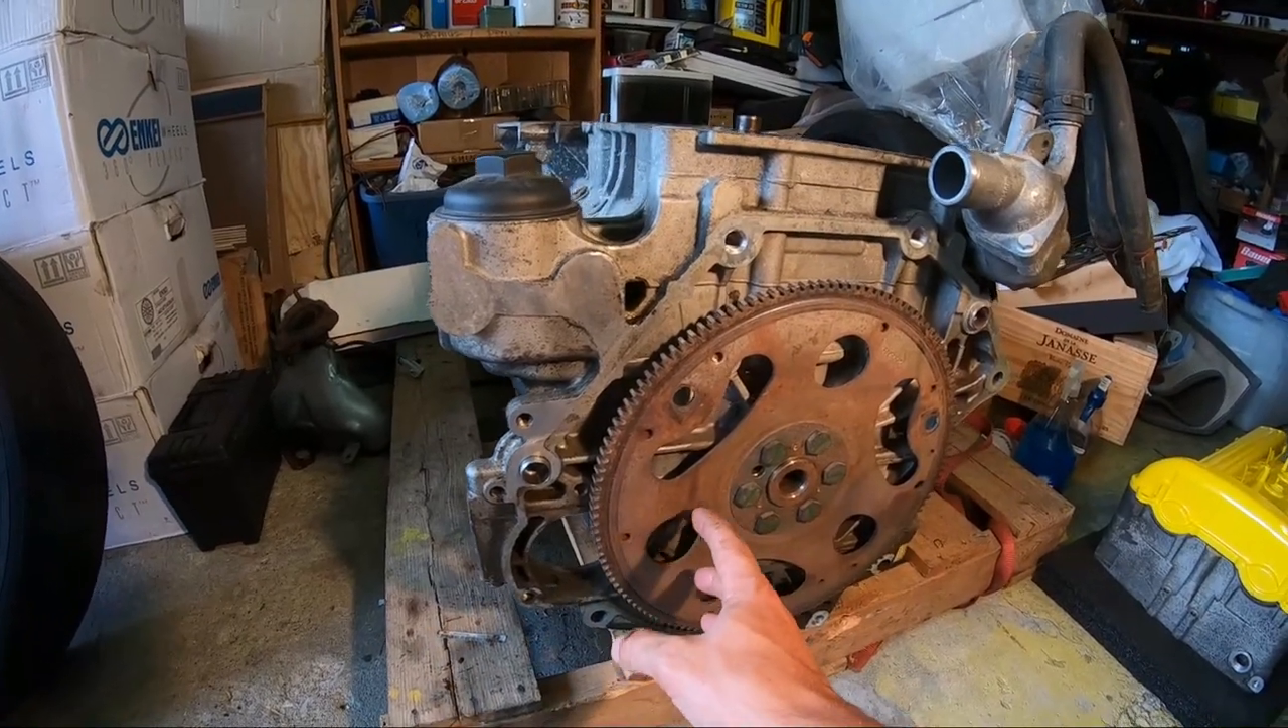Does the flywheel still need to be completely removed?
Yes.